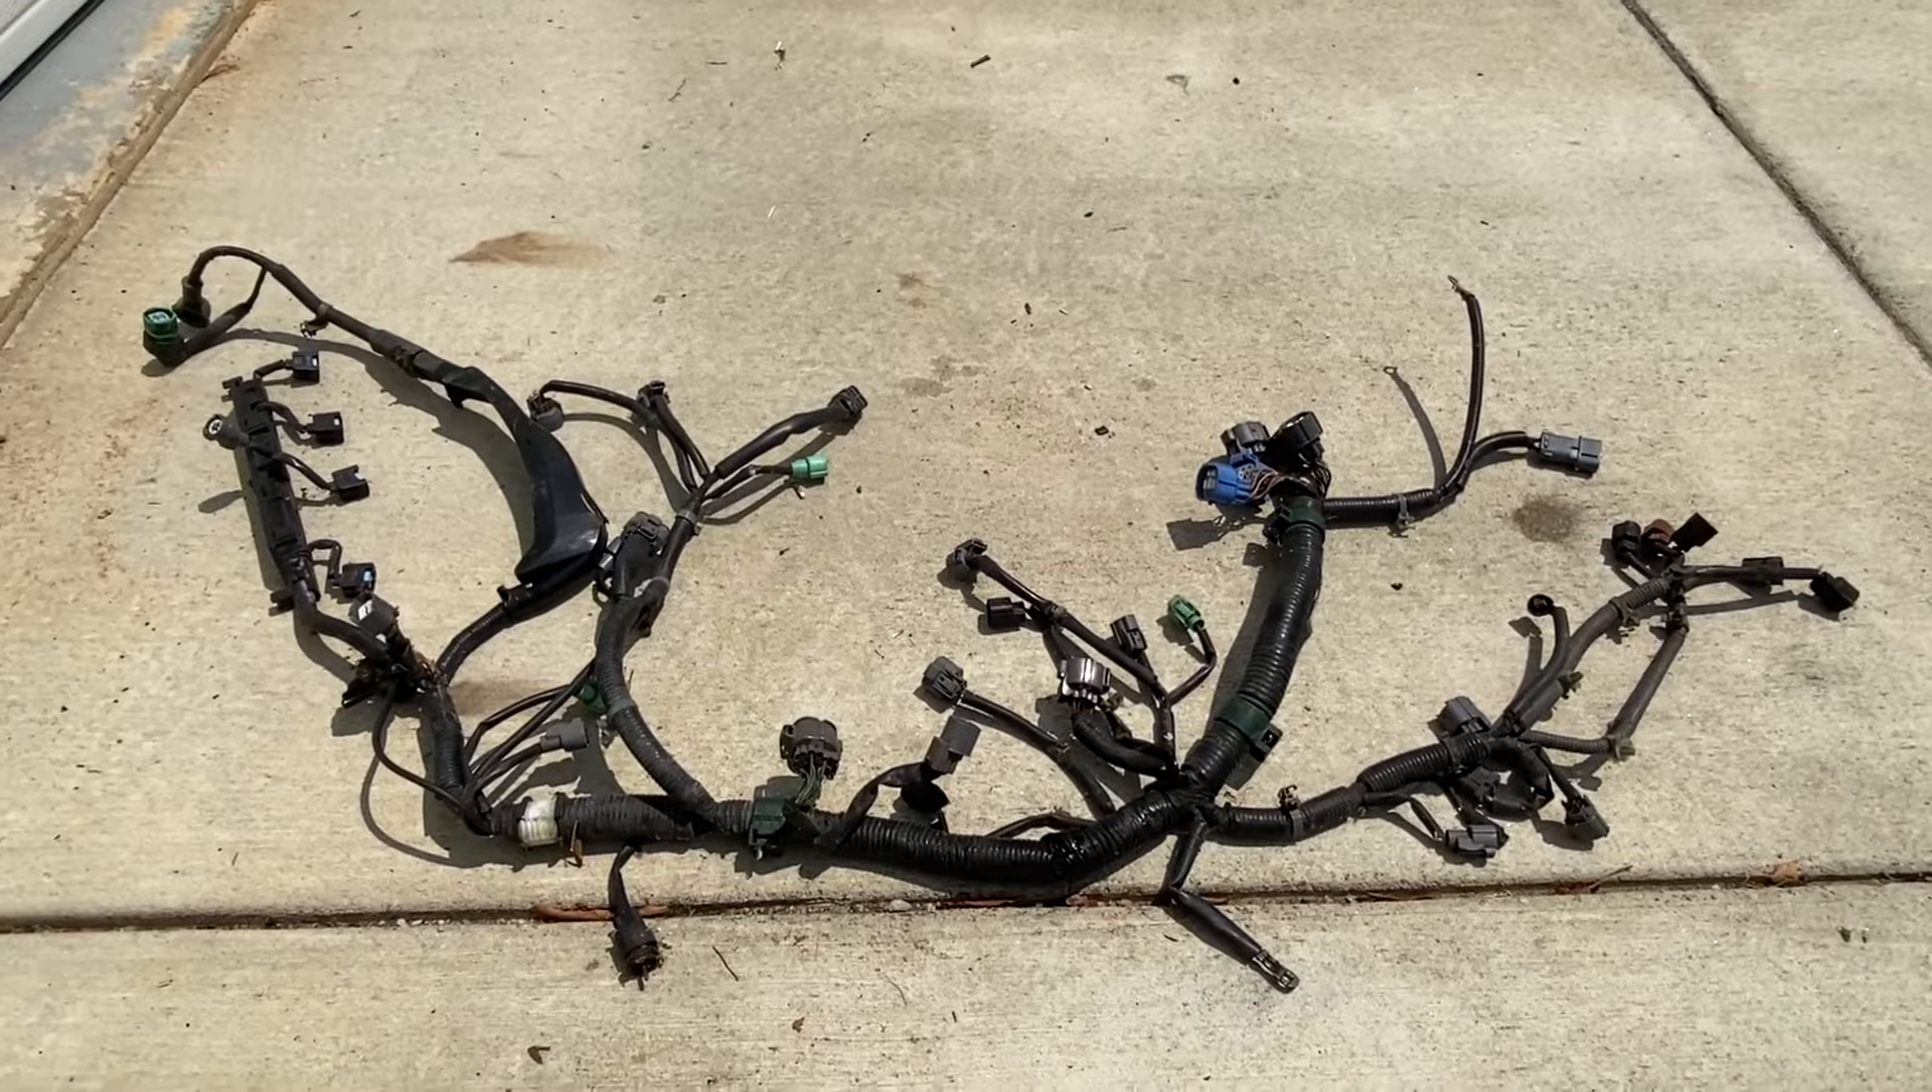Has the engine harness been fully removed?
Yes.